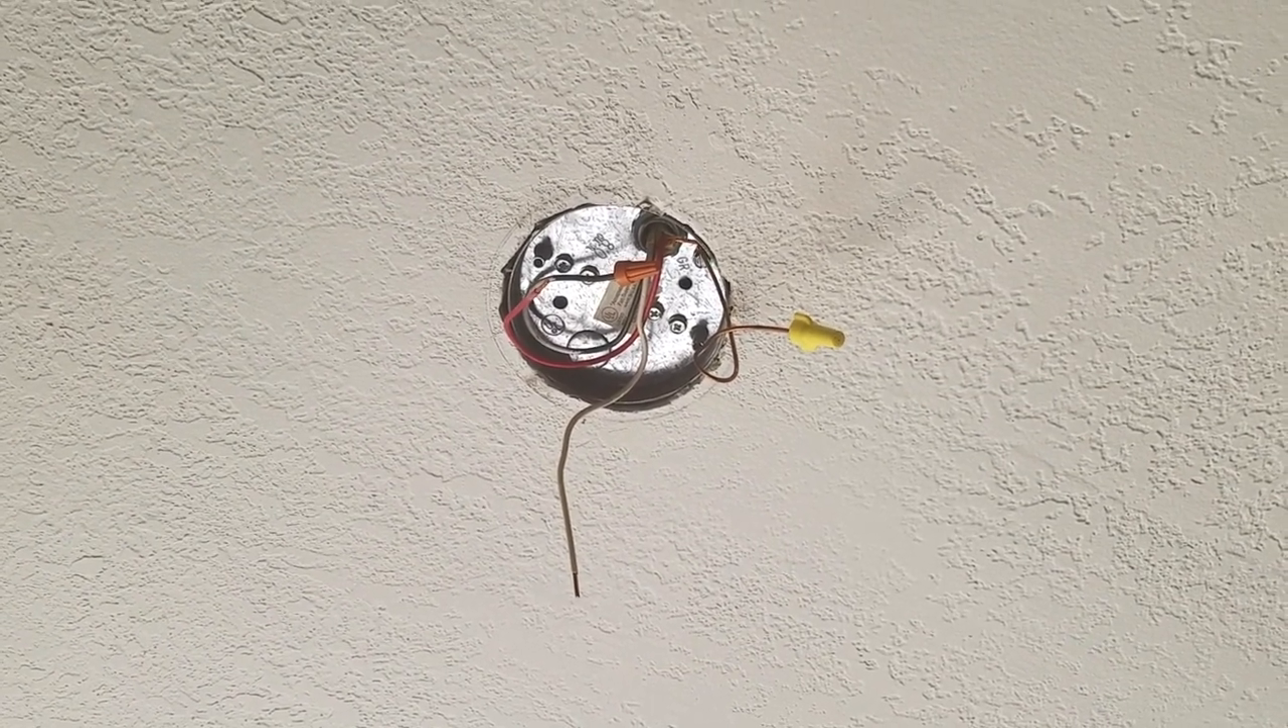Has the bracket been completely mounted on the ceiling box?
No.